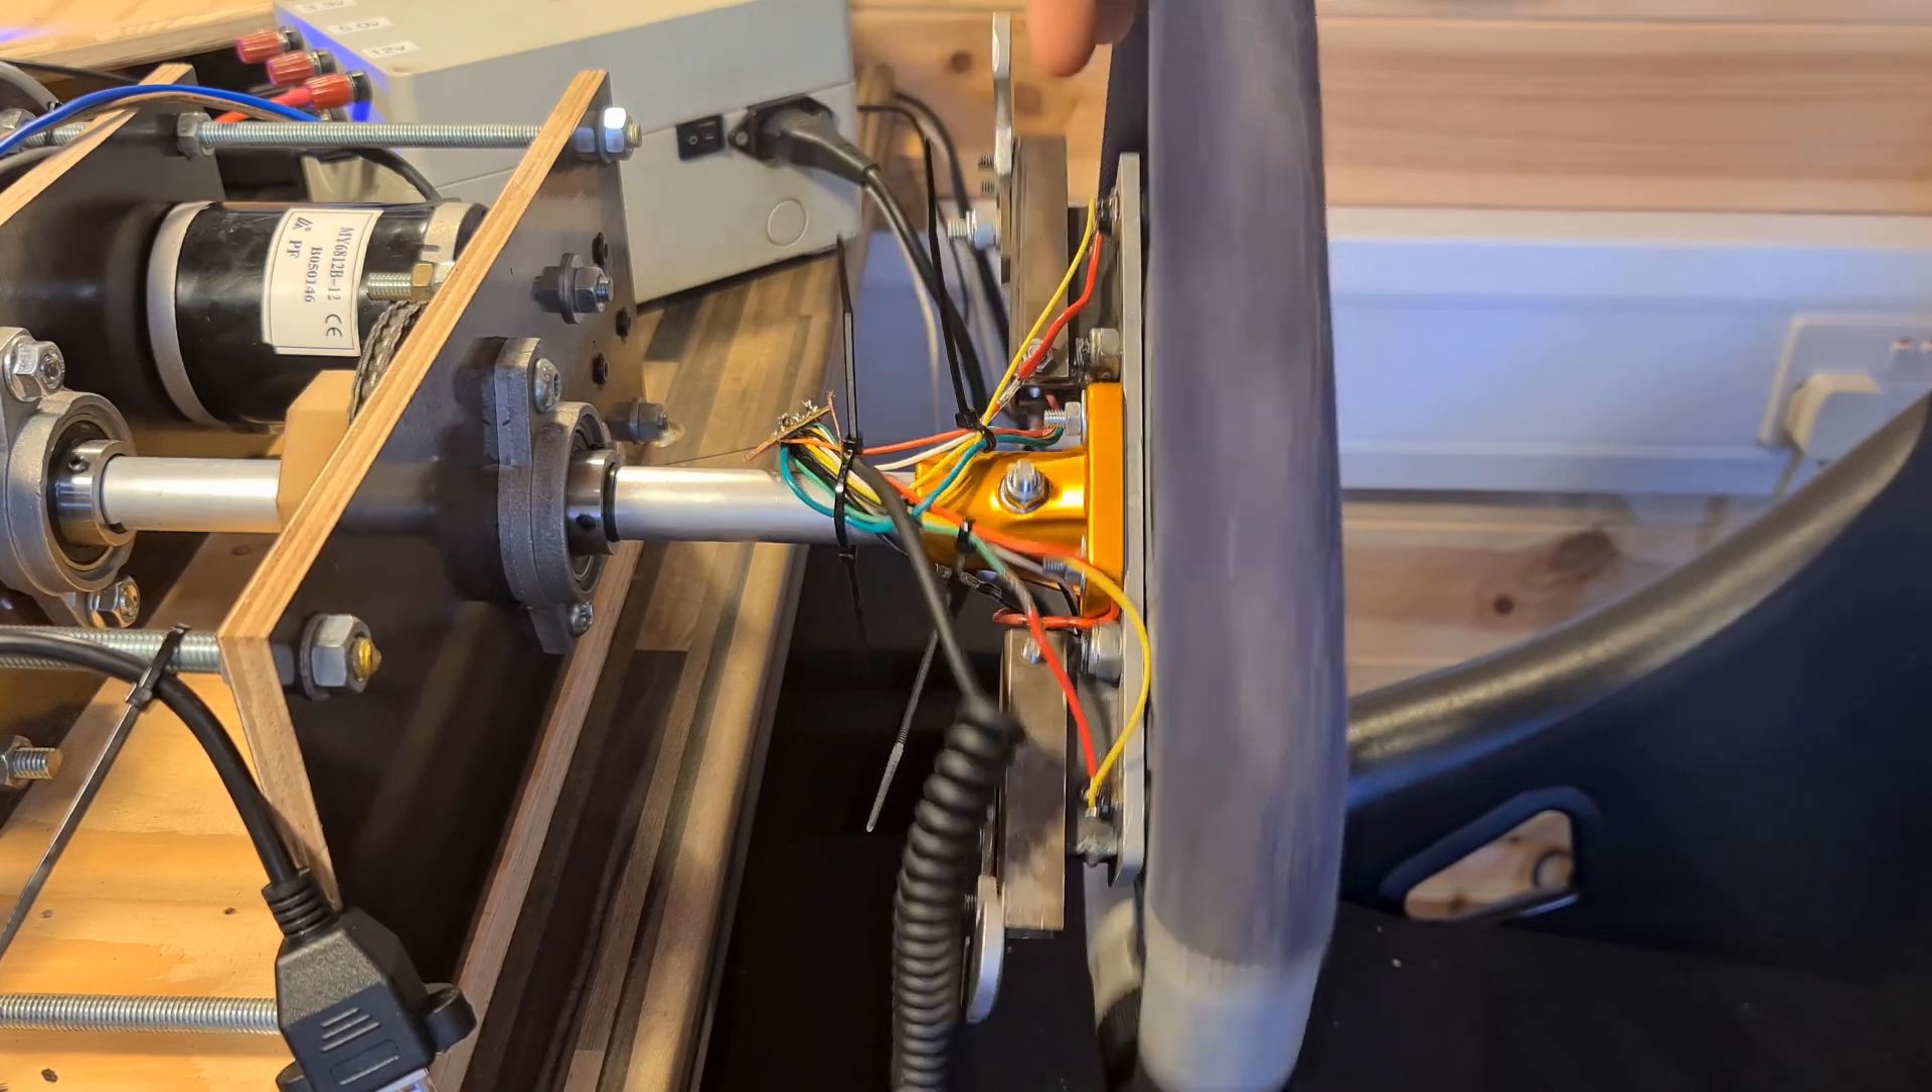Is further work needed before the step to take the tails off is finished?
Yes.